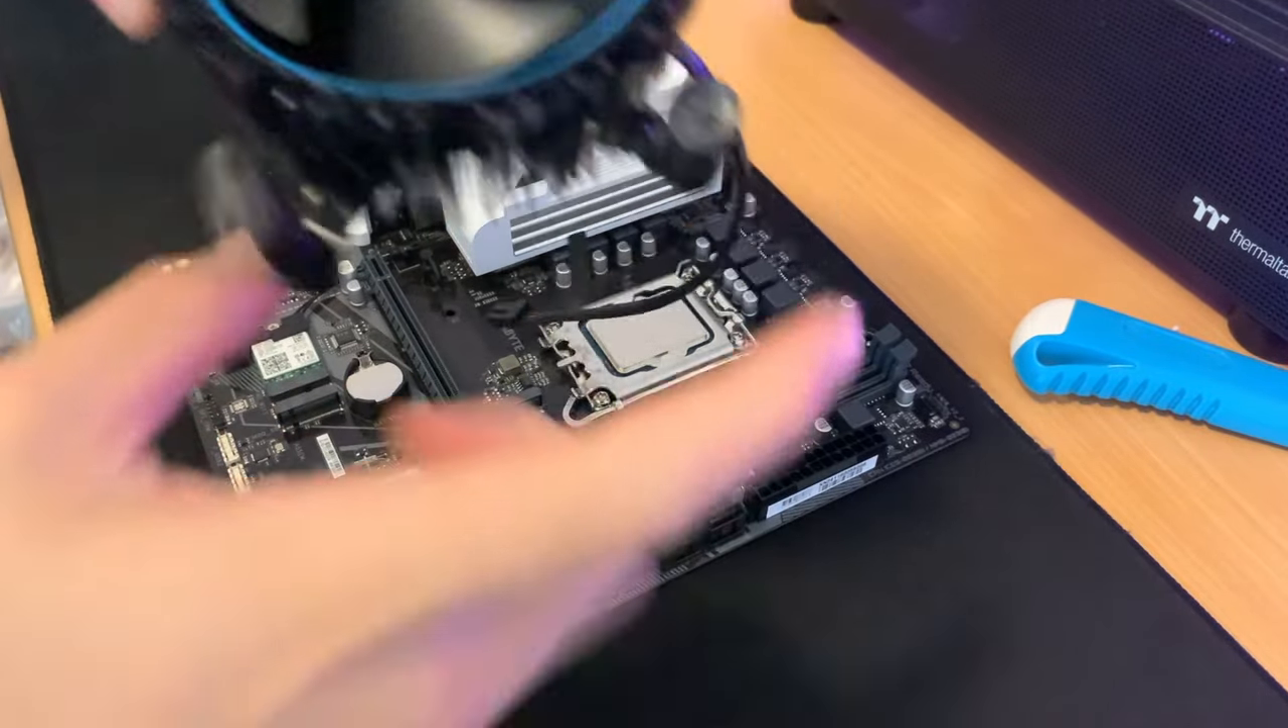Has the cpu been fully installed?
Yes.